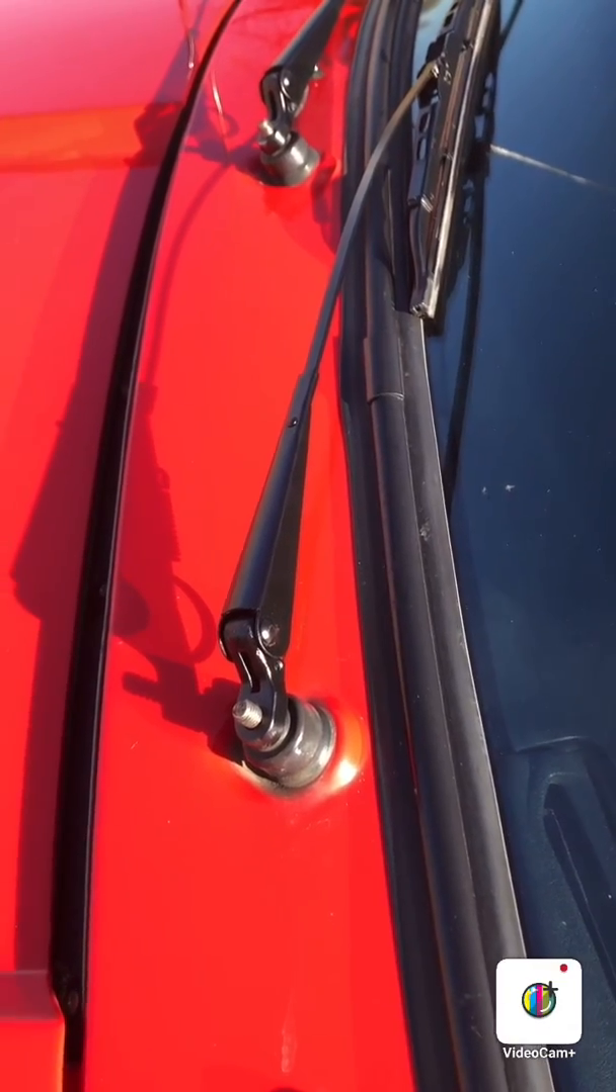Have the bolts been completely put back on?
No.